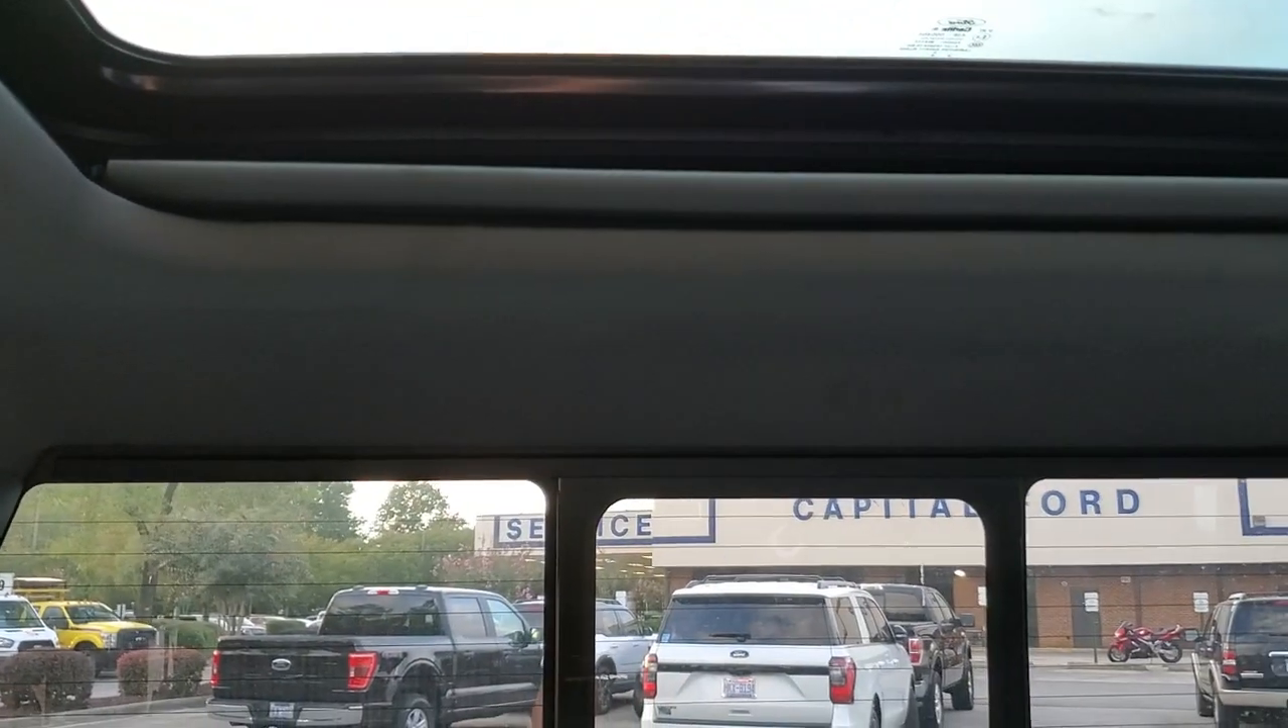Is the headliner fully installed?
Yes.